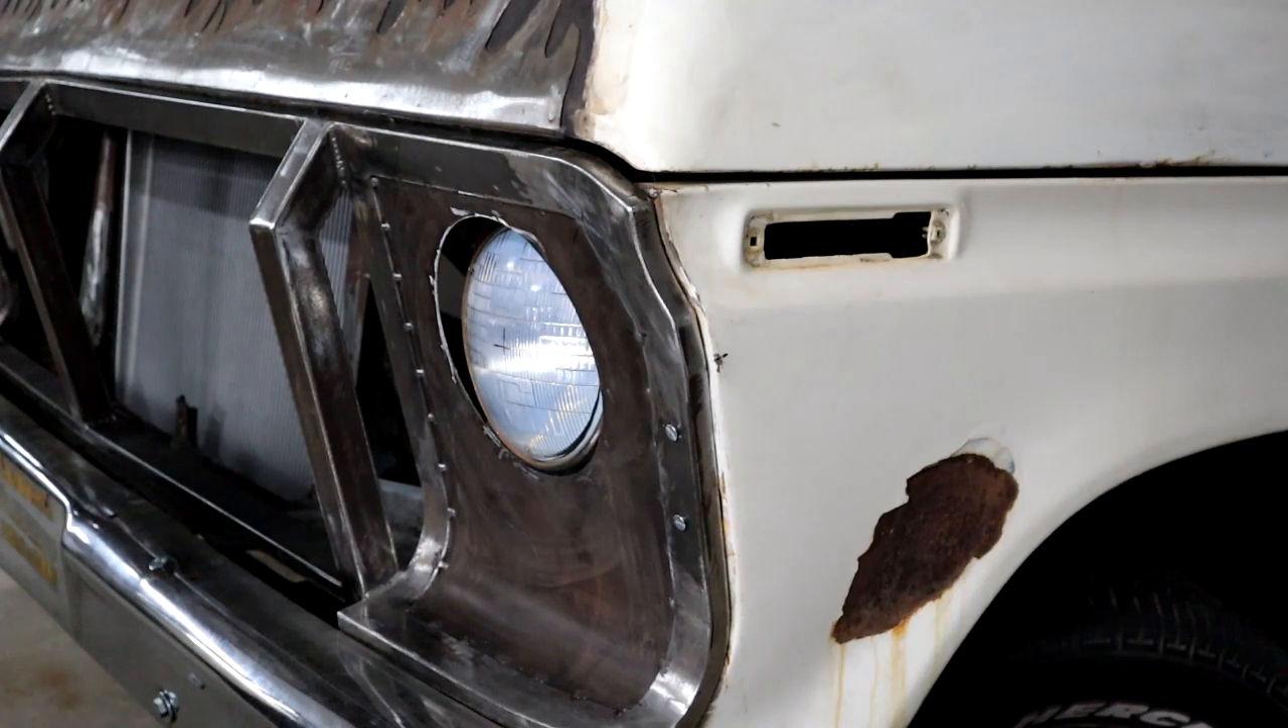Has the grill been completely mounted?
Yes.